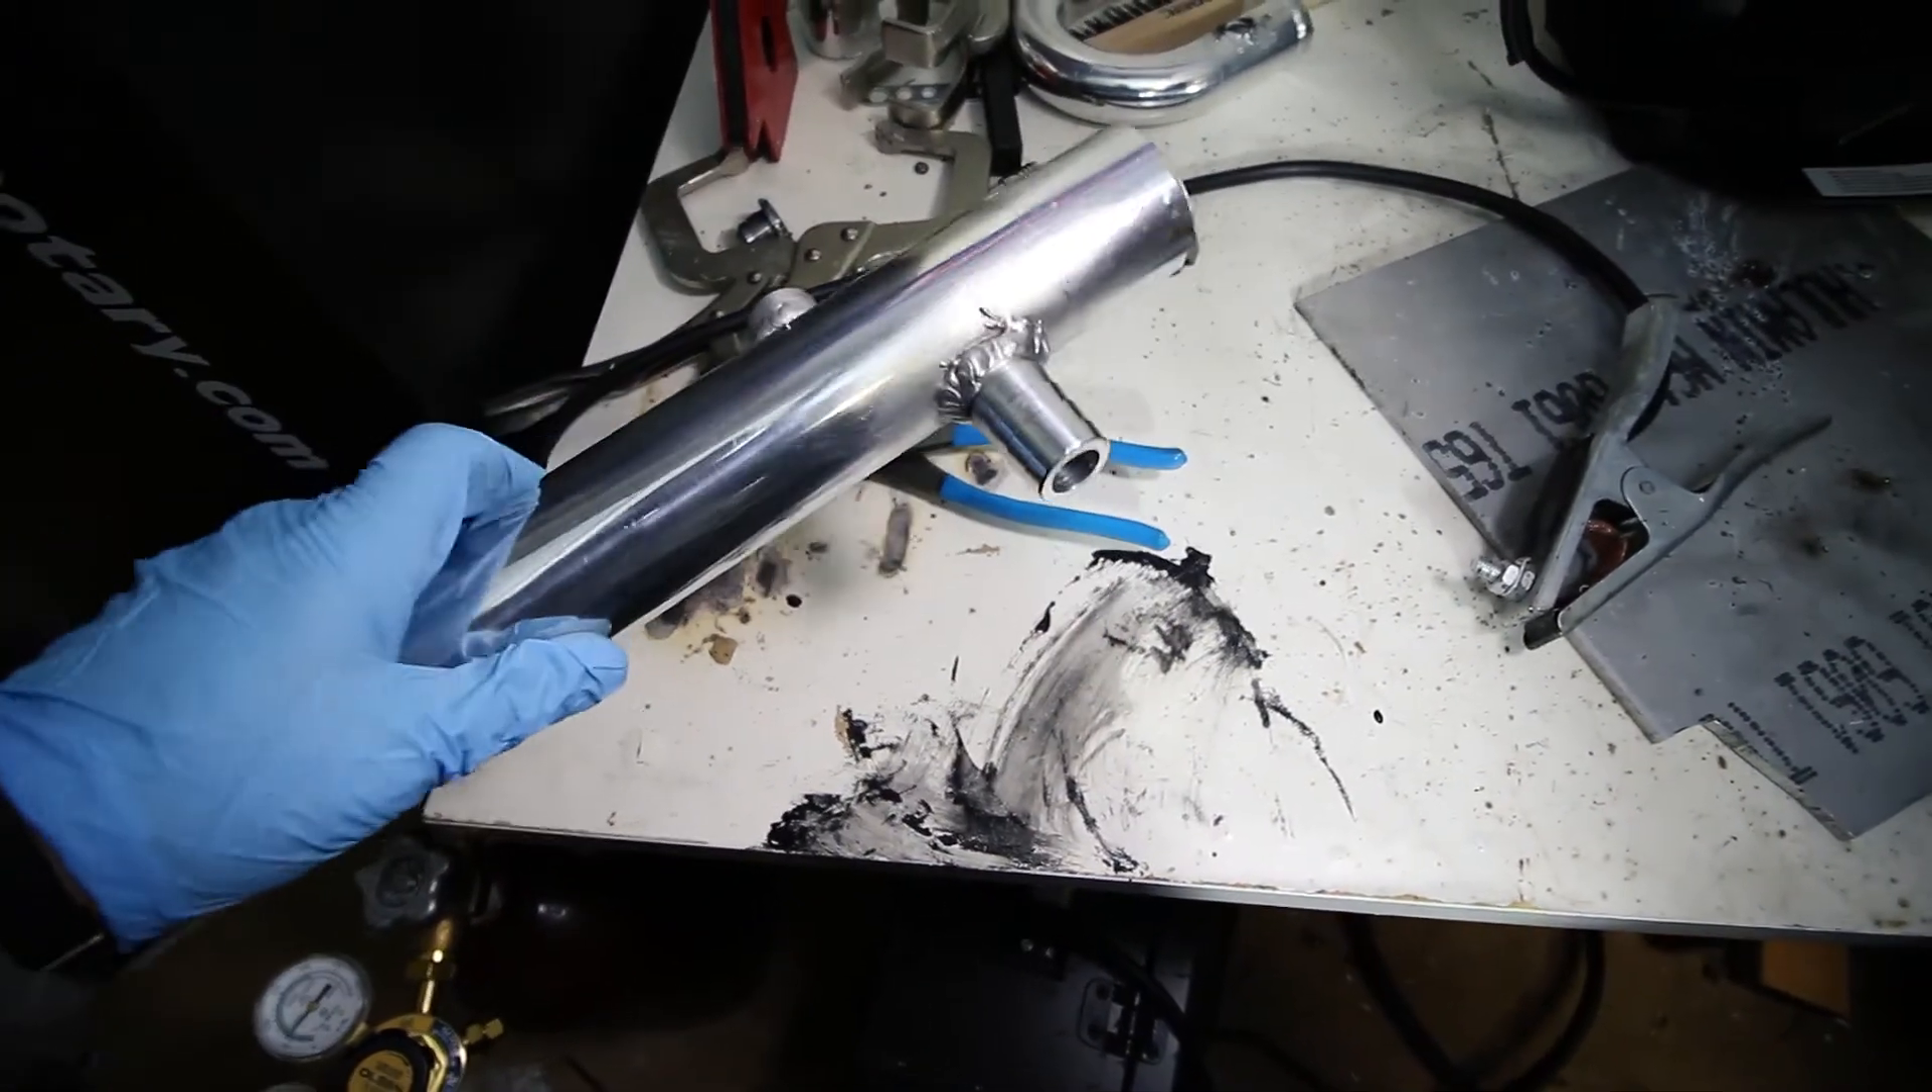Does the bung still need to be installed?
No.